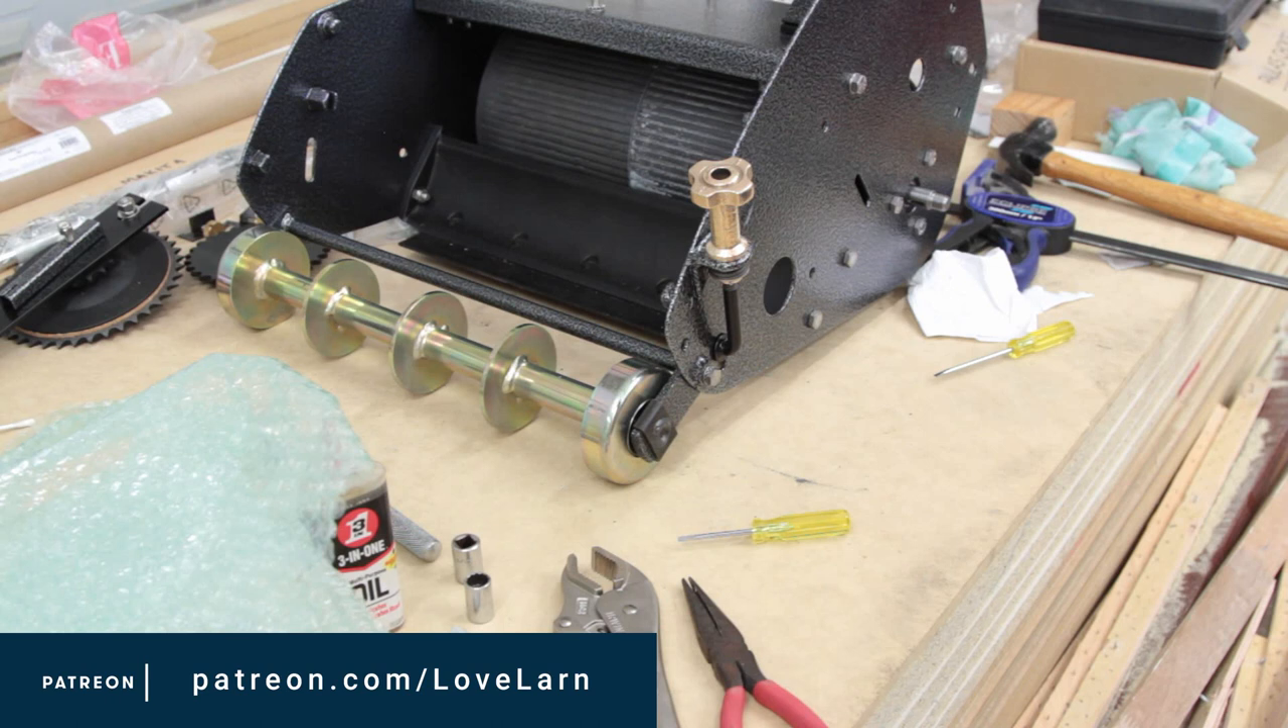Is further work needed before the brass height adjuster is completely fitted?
No.